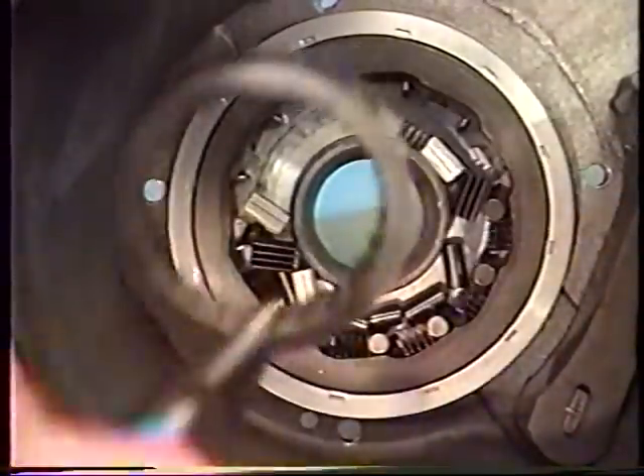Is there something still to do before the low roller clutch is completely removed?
Yes.